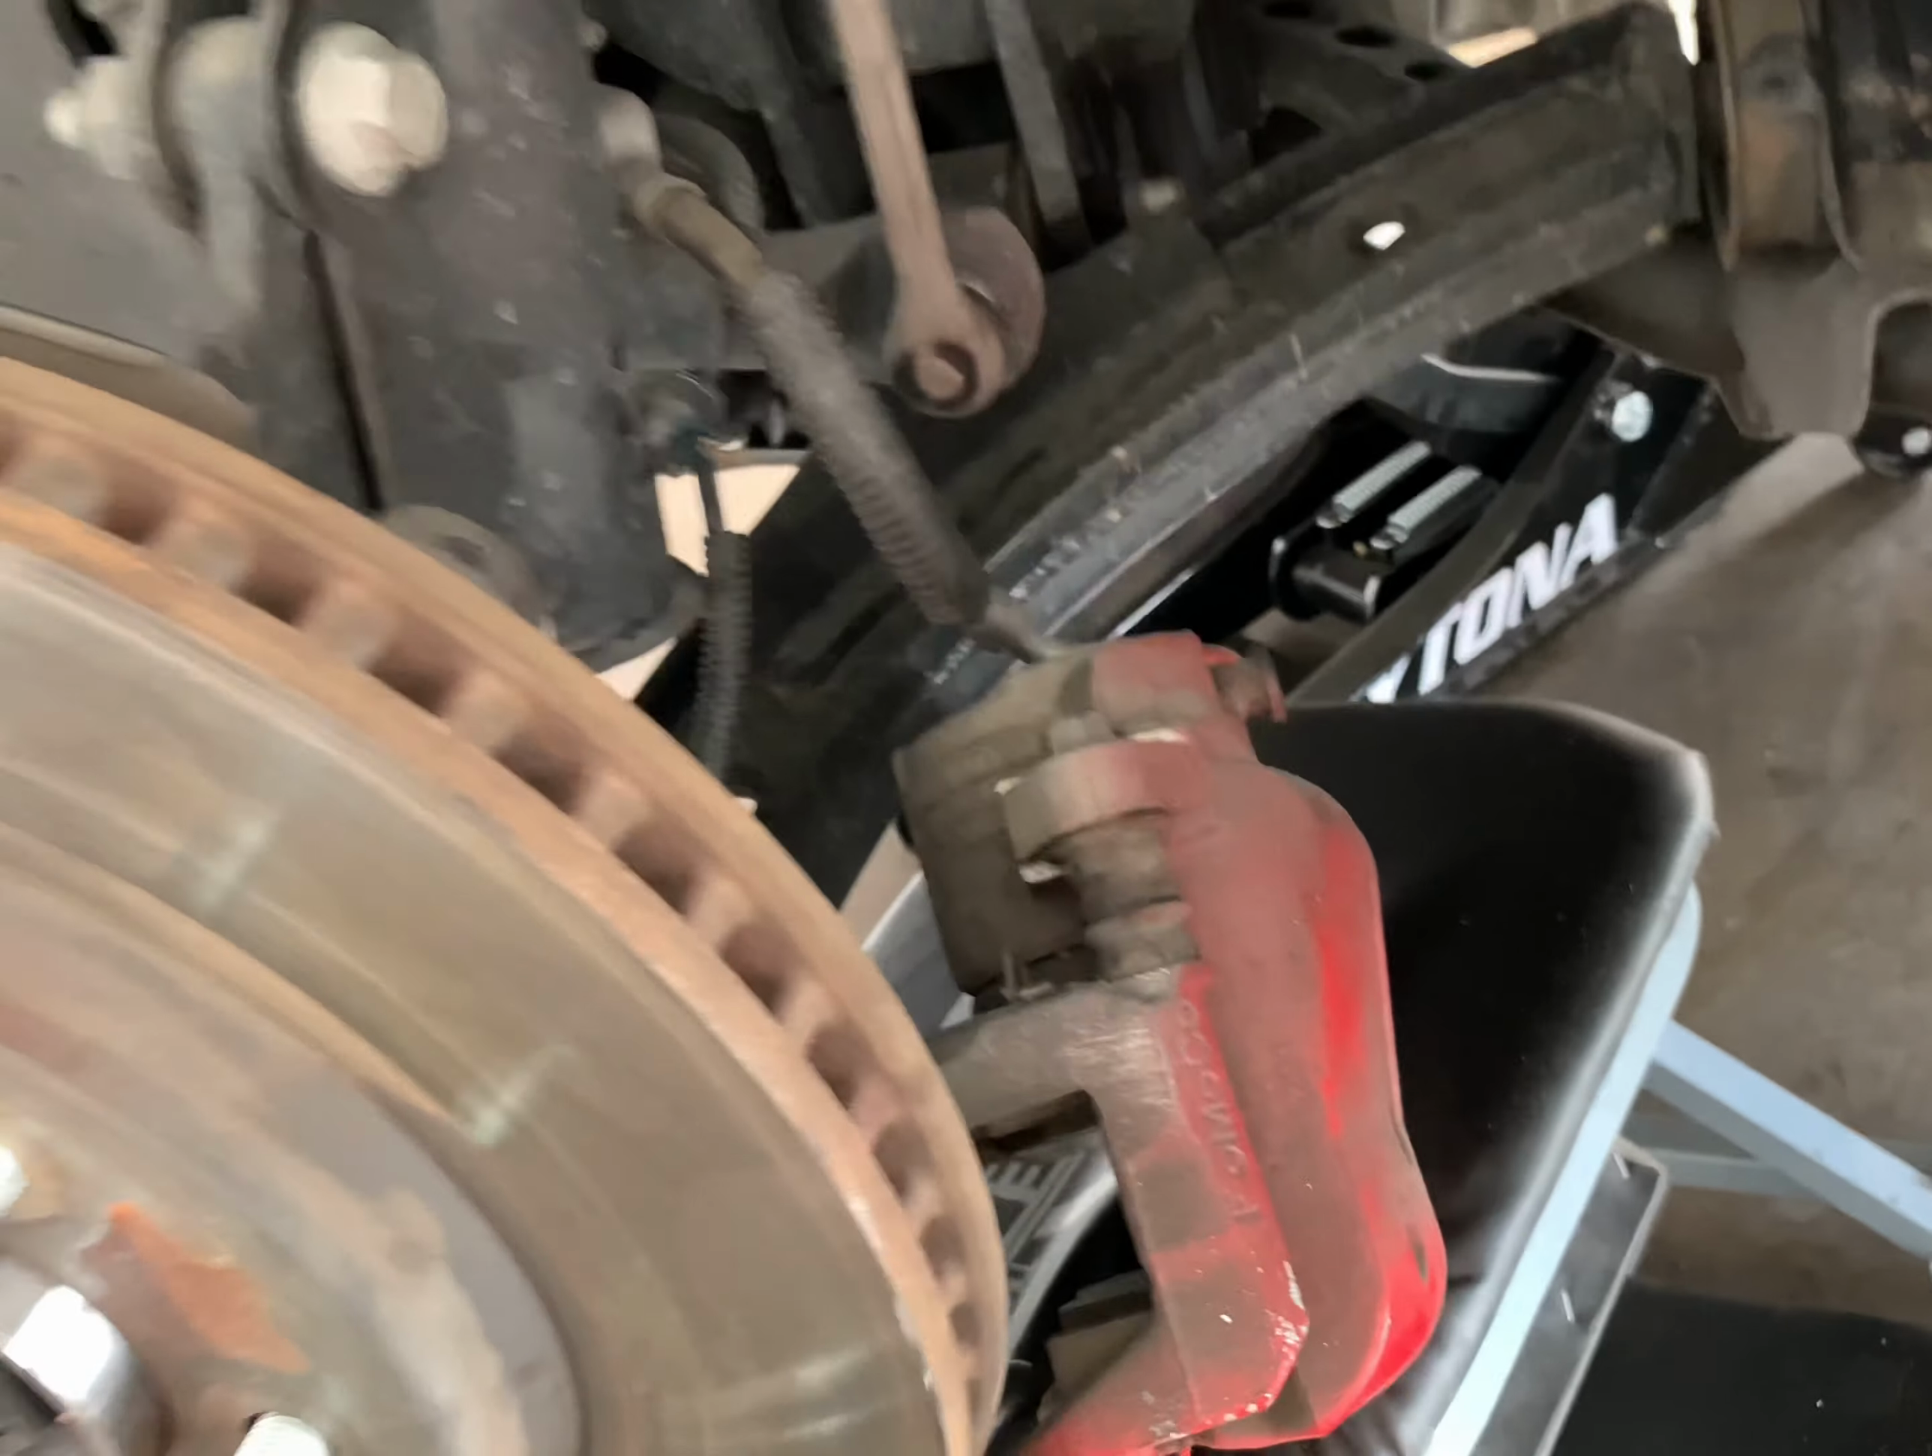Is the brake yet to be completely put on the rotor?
Yes.